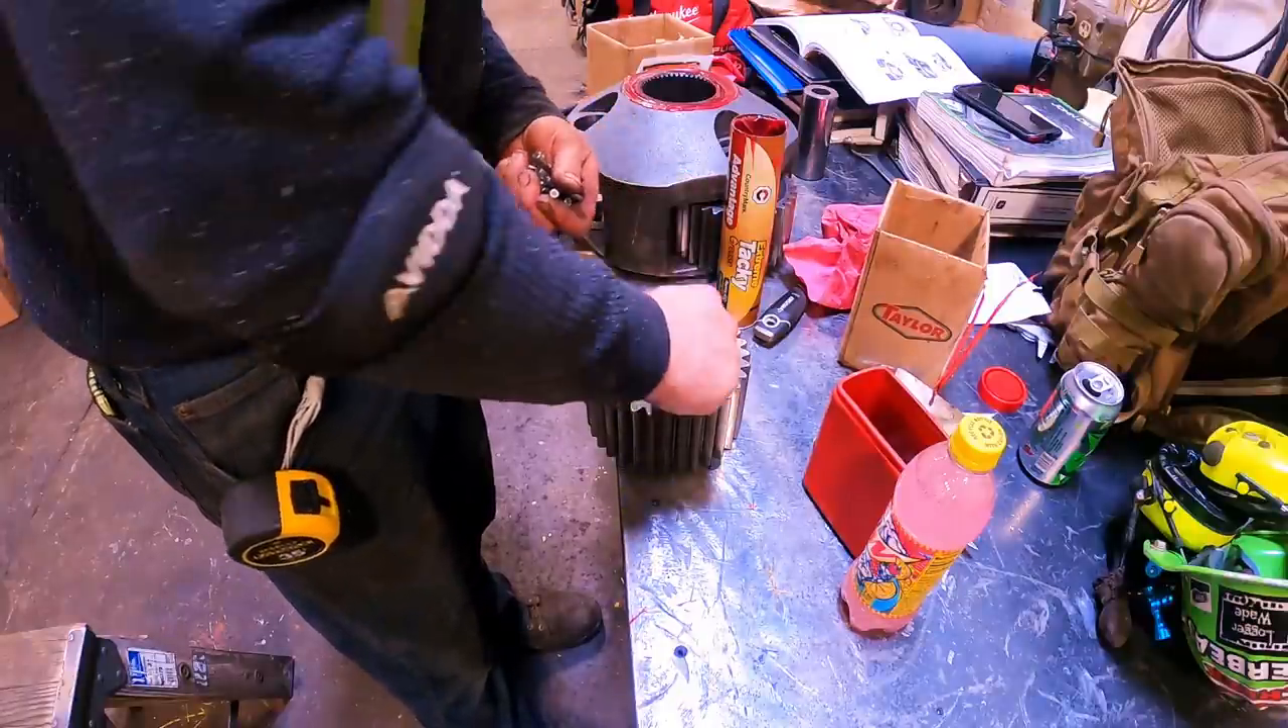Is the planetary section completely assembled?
No.